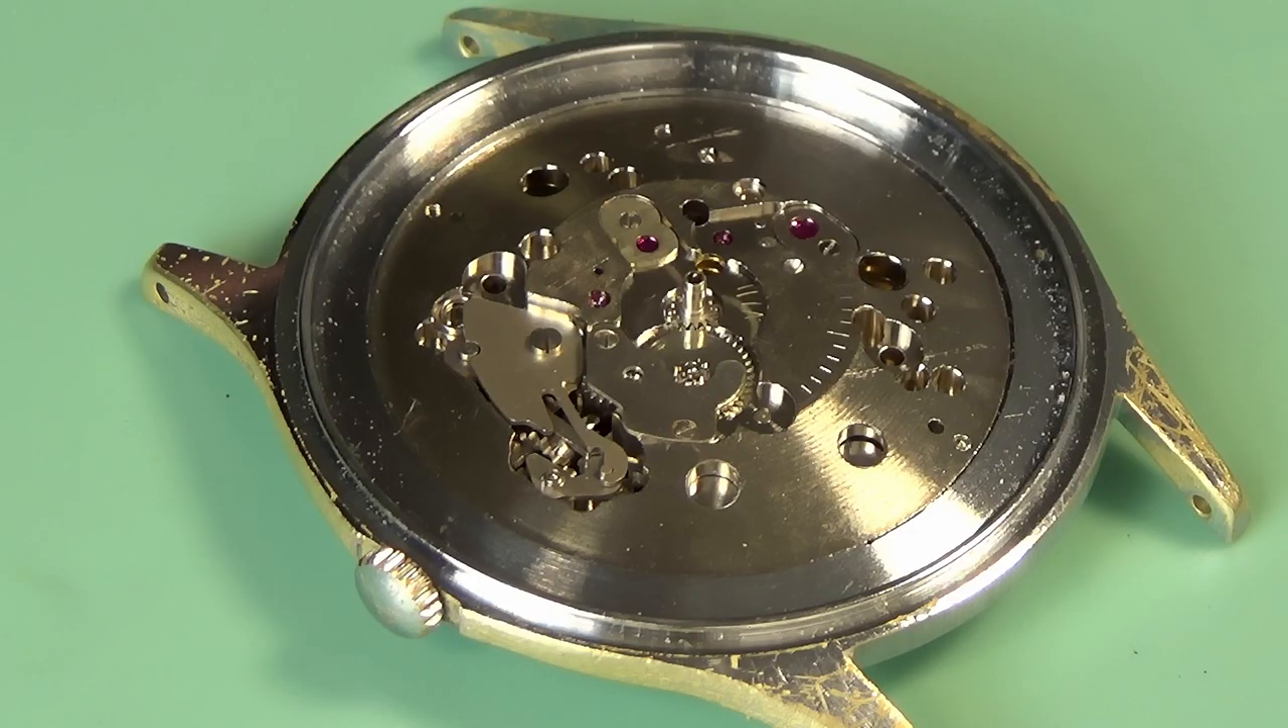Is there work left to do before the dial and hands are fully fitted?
Yes.